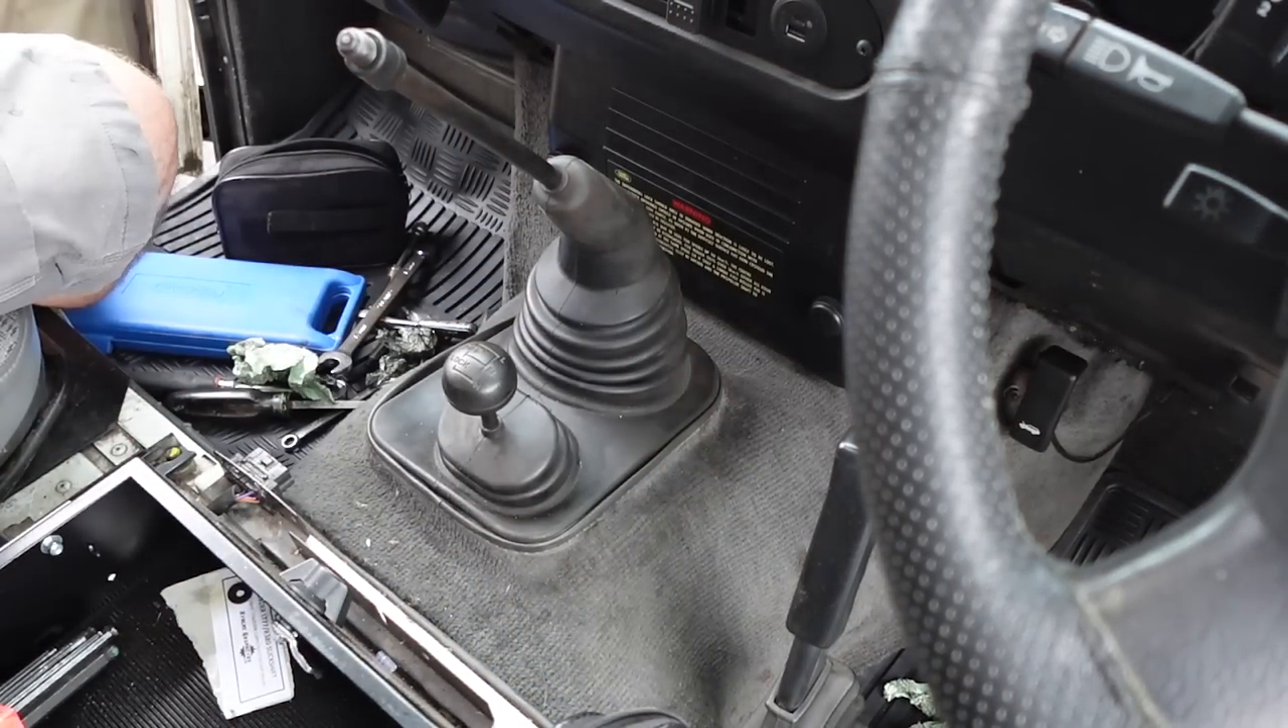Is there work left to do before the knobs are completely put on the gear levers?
Yes.